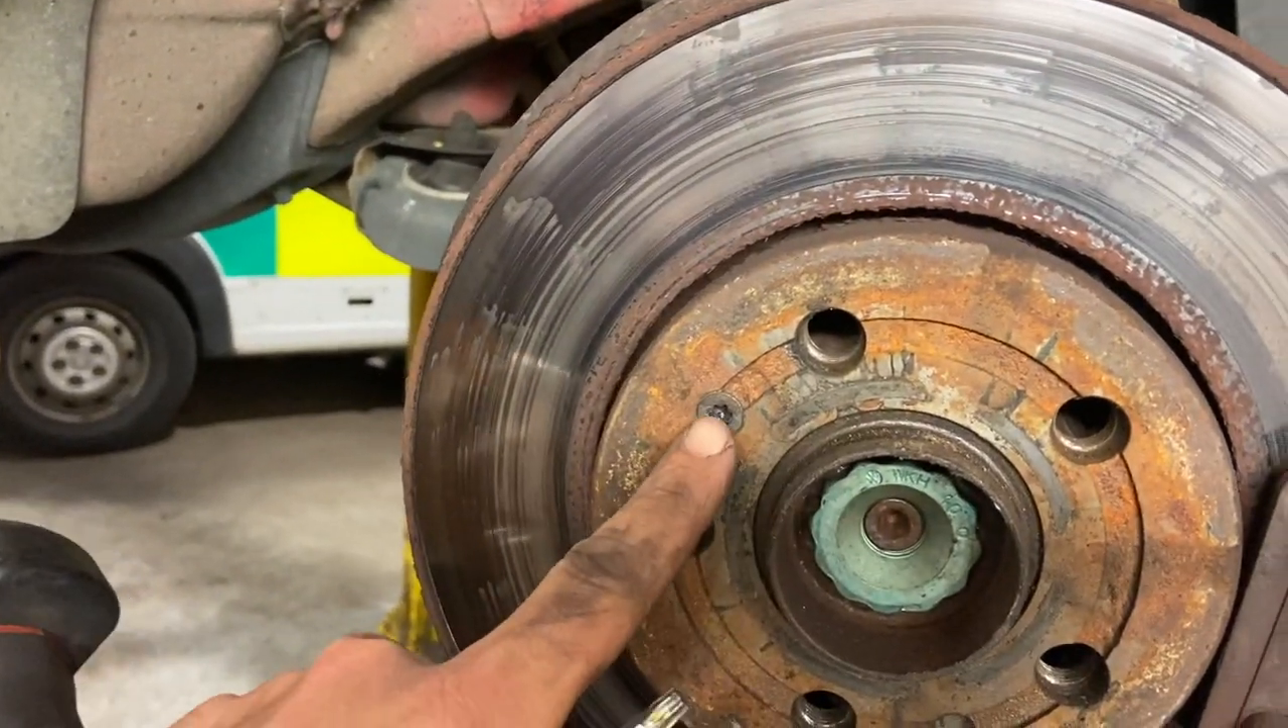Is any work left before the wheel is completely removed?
No.